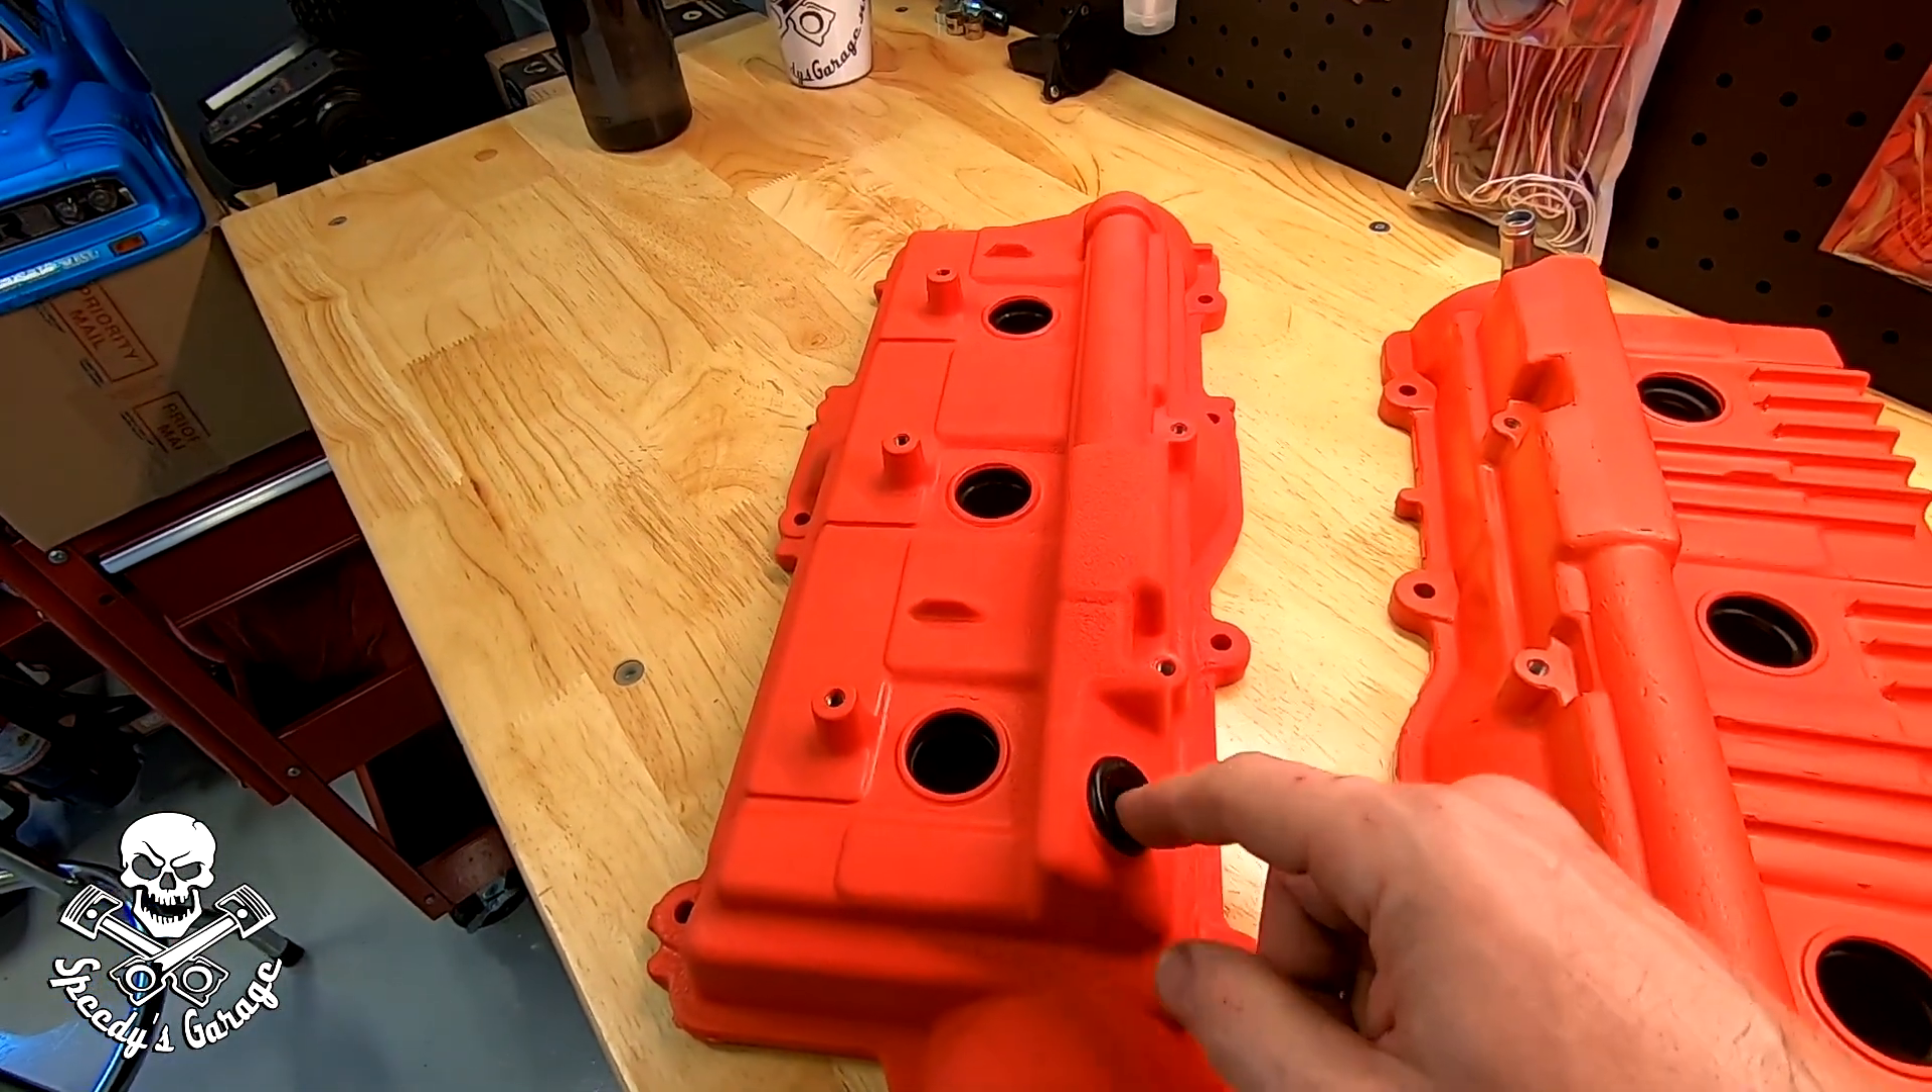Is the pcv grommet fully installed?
Yes.